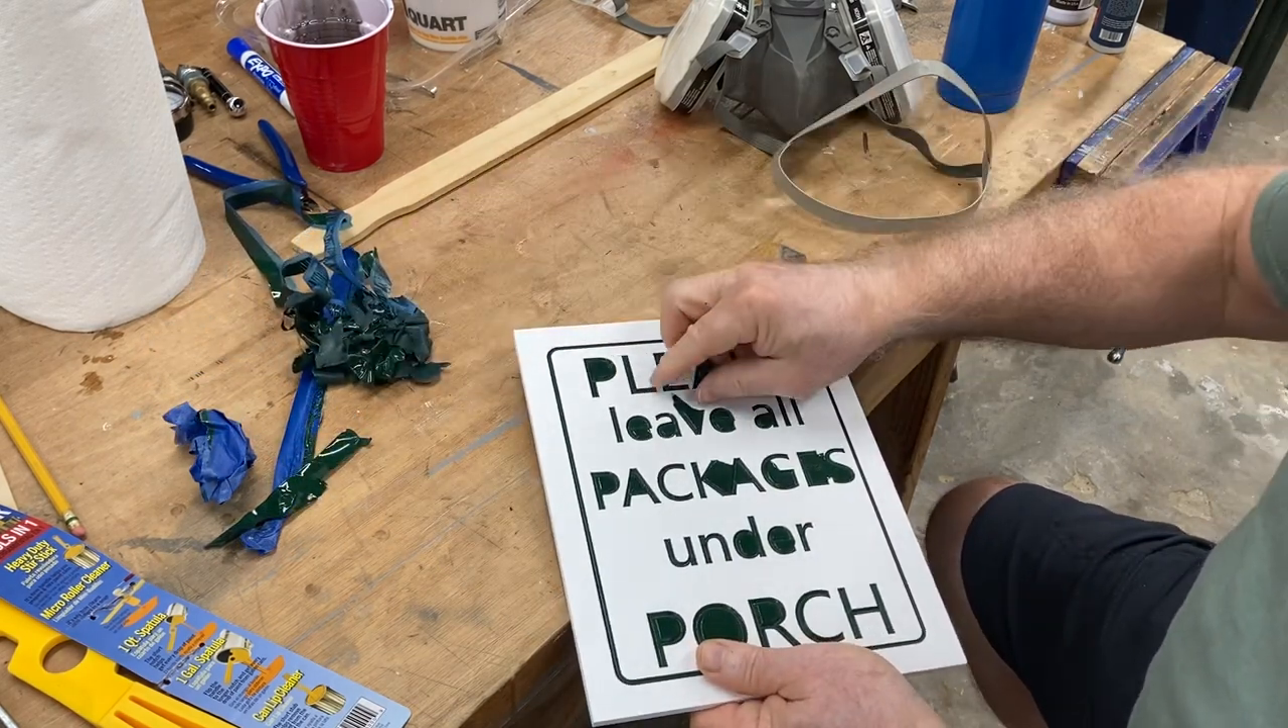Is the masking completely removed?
No.